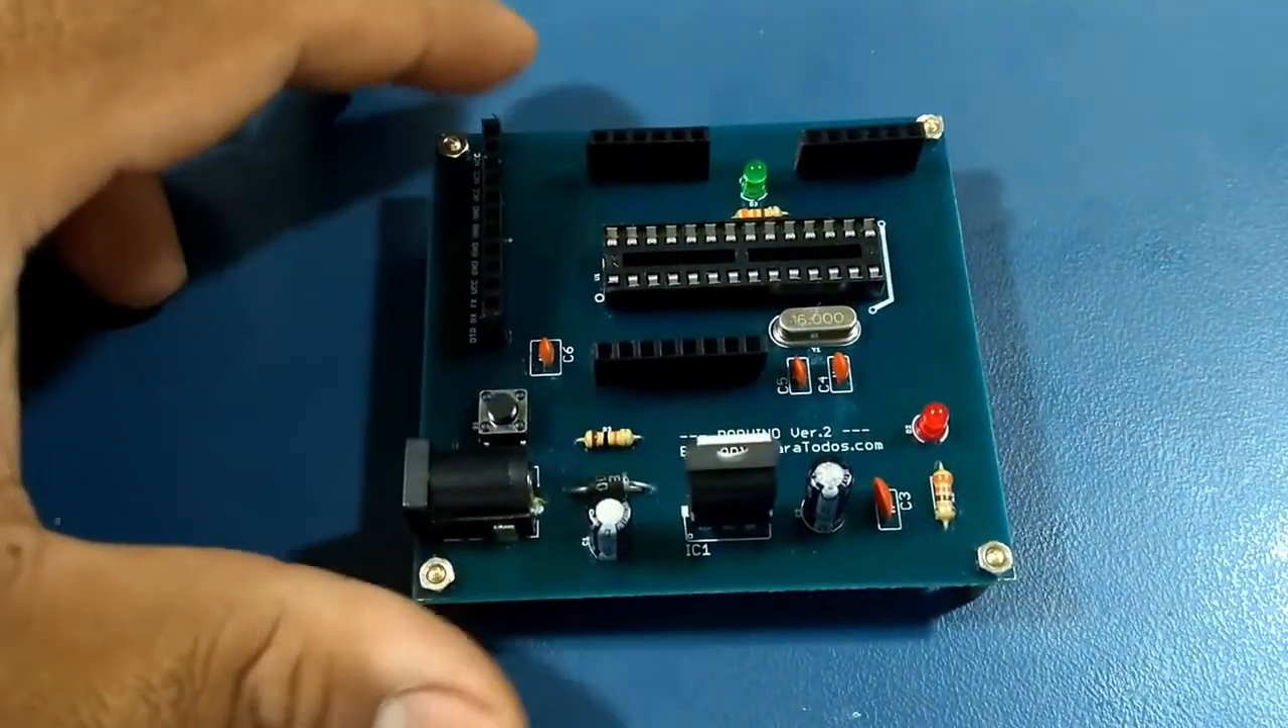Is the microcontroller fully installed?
No.